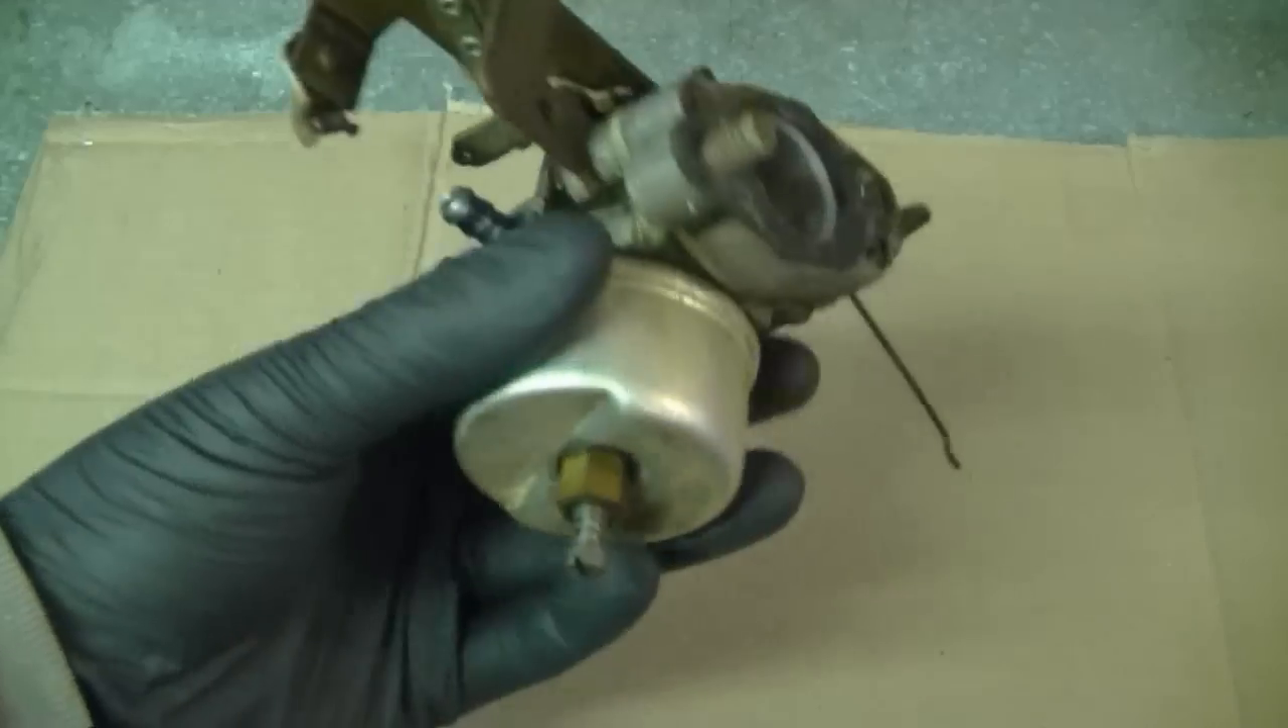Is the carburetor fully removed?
Yes.